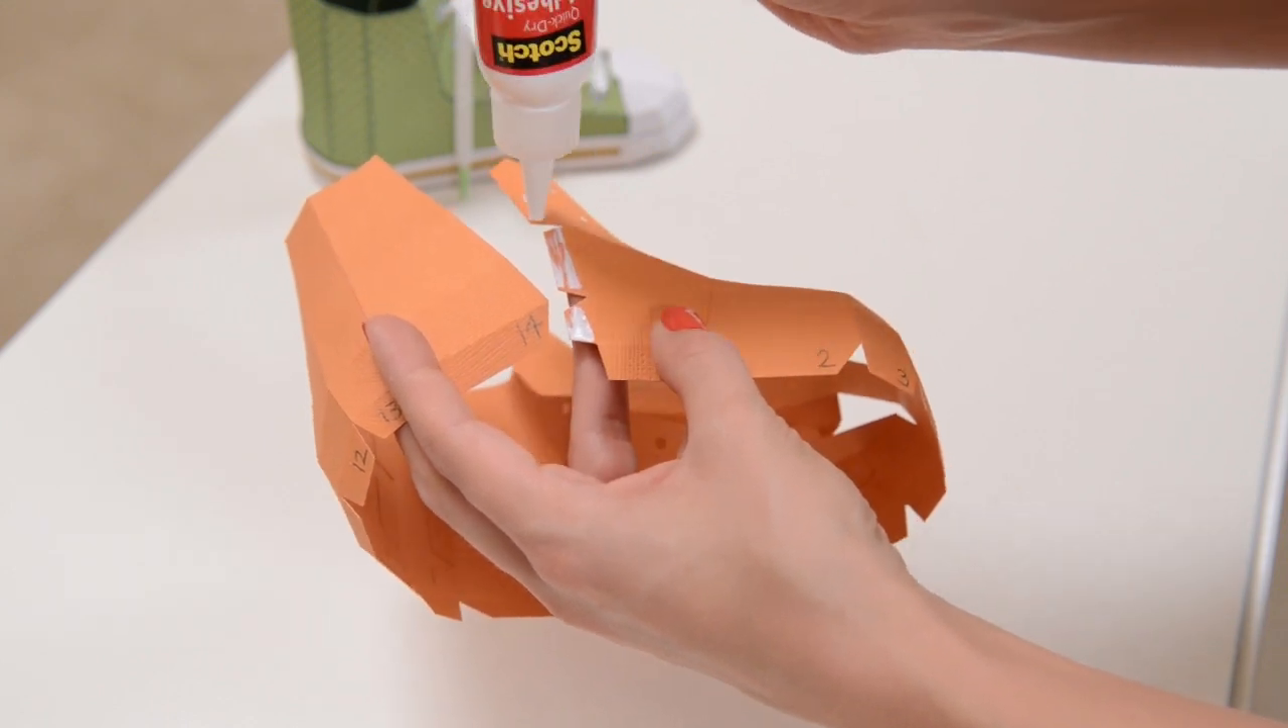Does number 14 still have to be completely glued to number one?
Yes.